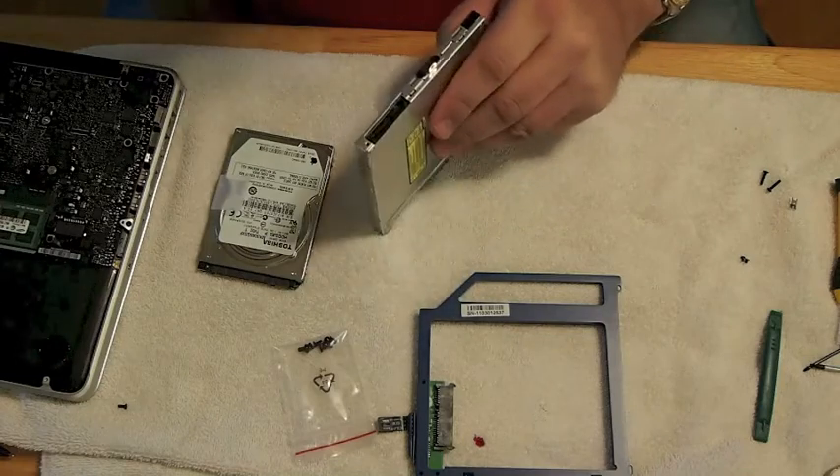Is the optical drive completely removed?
Yes.